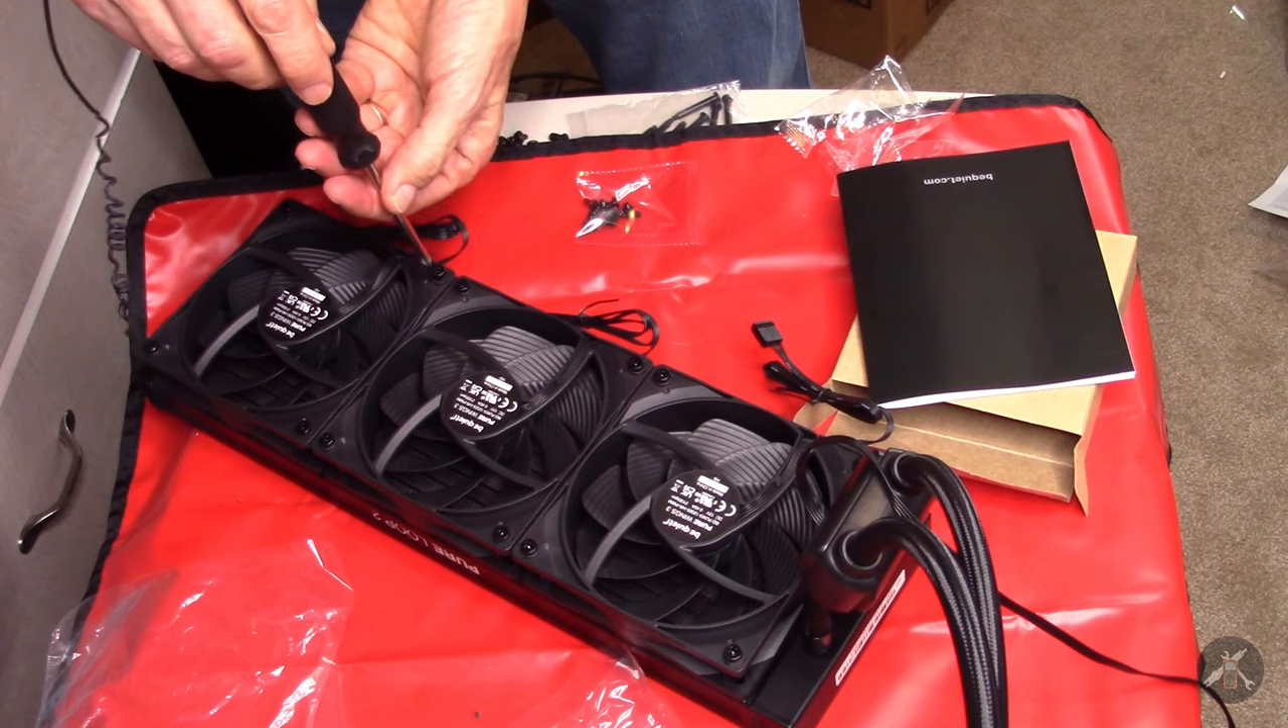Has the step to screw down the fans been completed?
No.